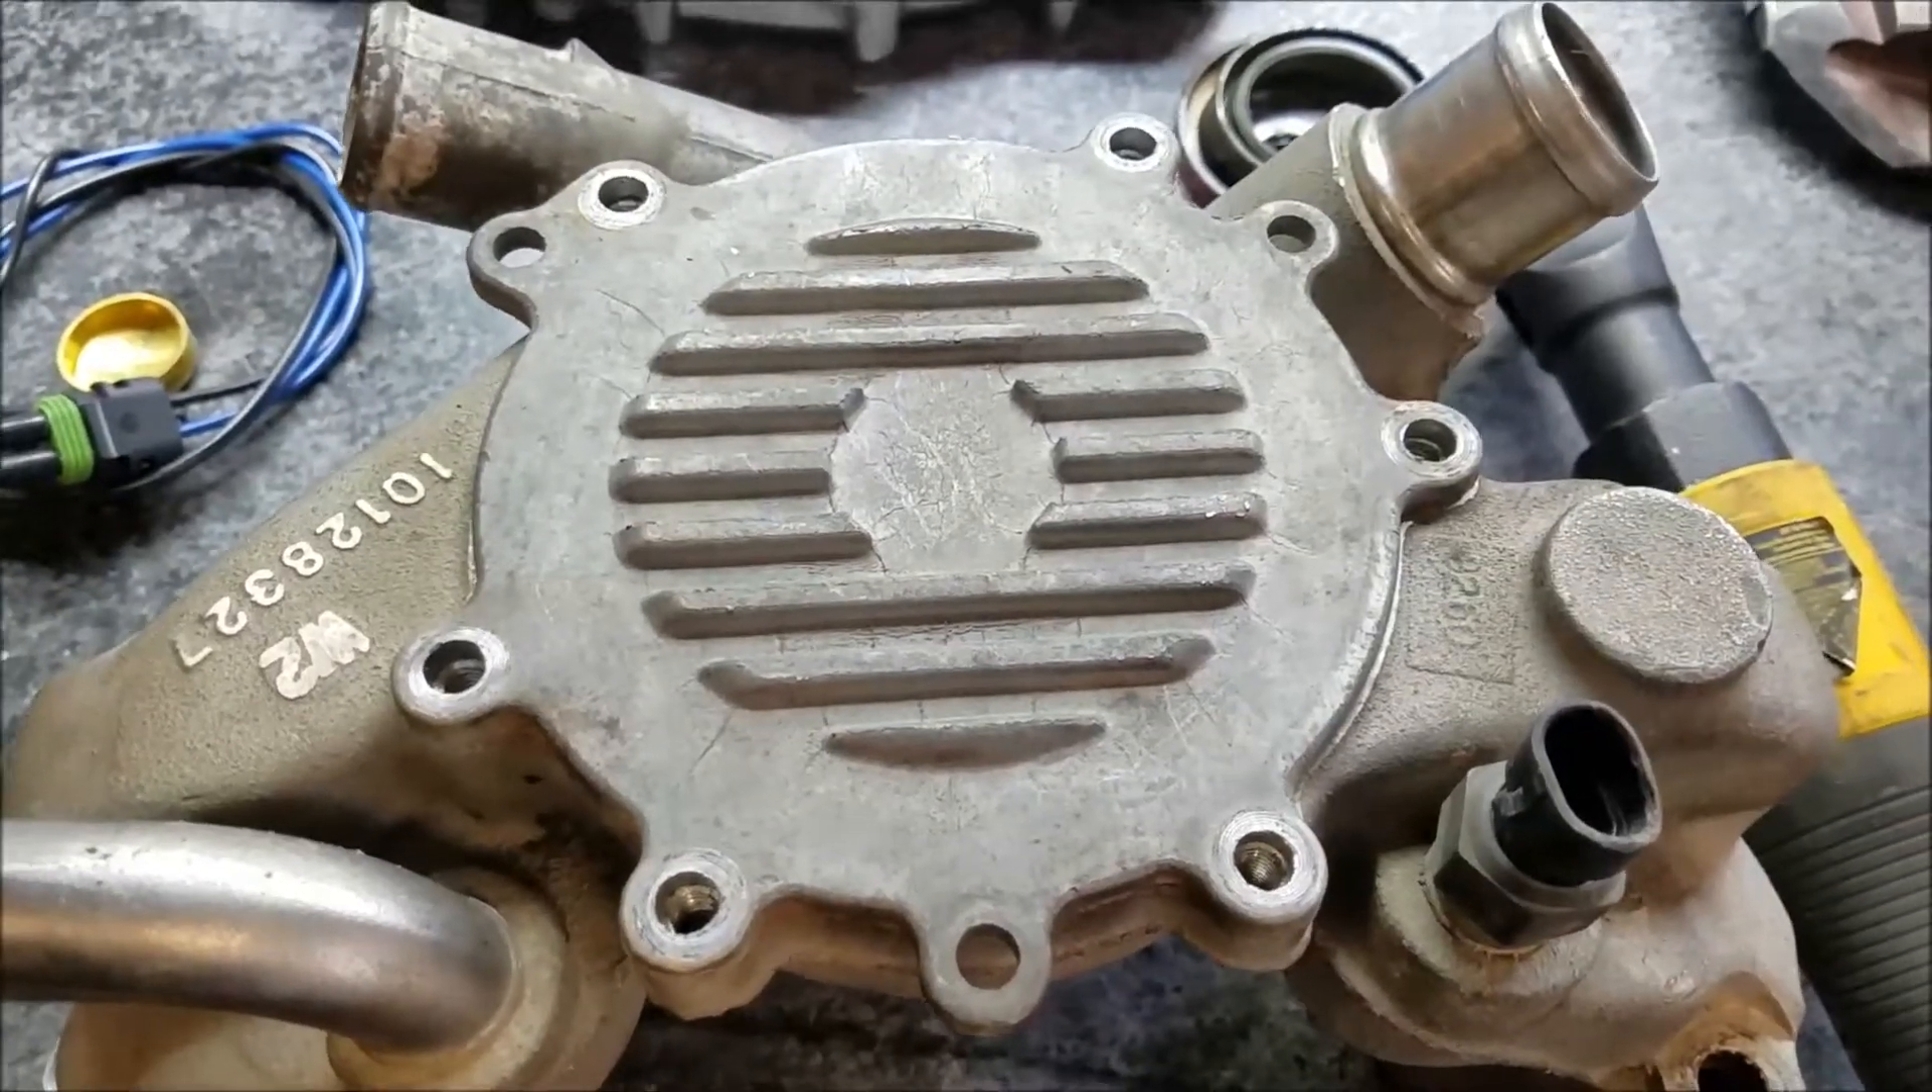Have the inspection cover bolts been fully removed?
Yes.